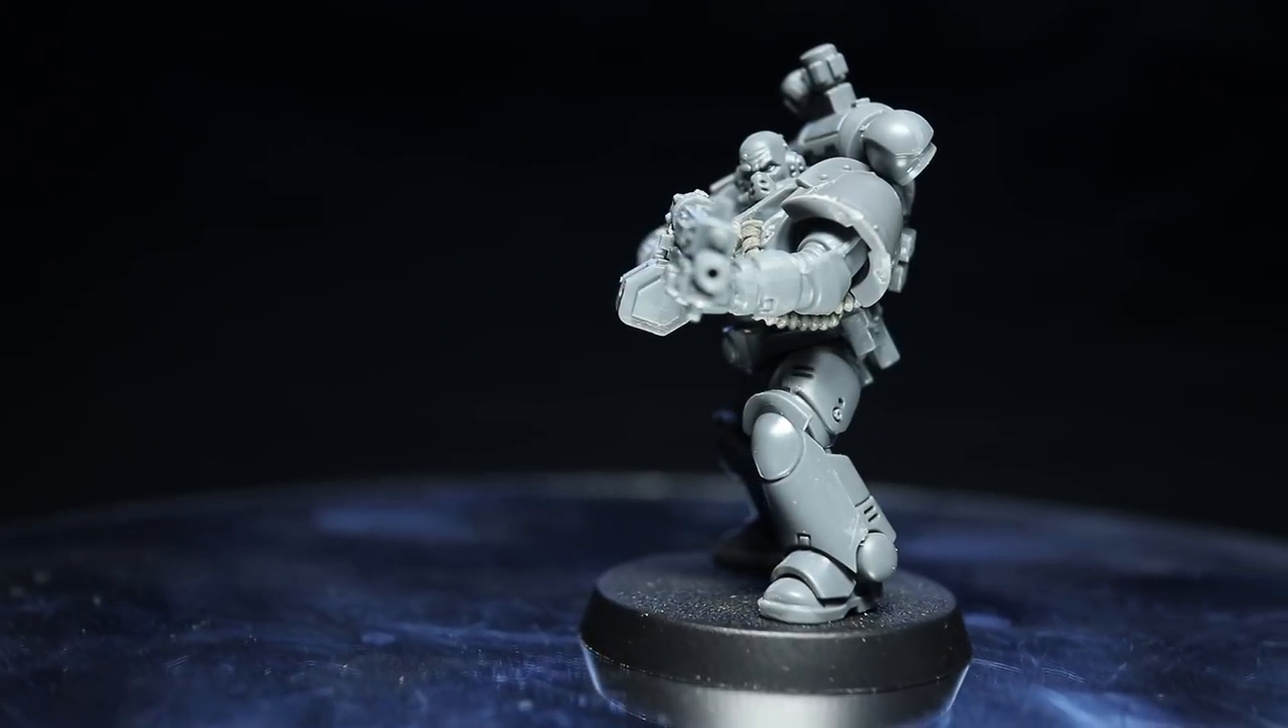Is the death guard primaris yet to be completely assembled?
No.